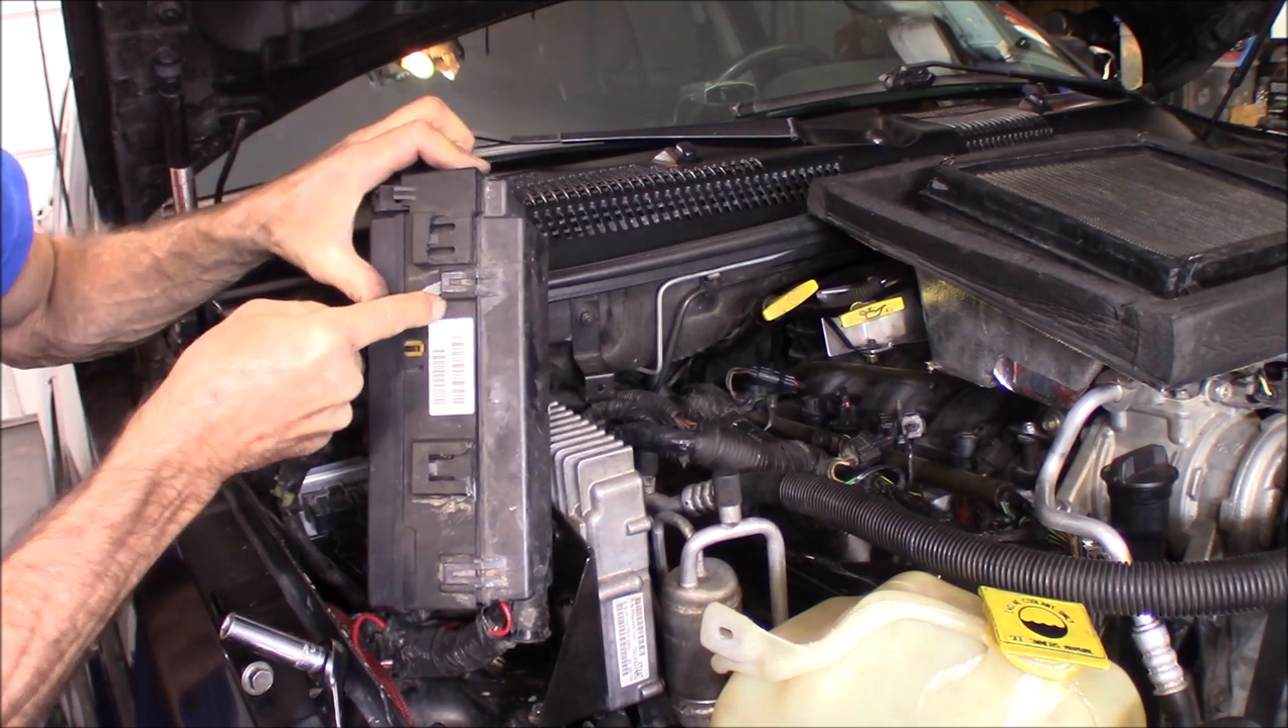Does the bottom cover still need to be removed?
Yes.